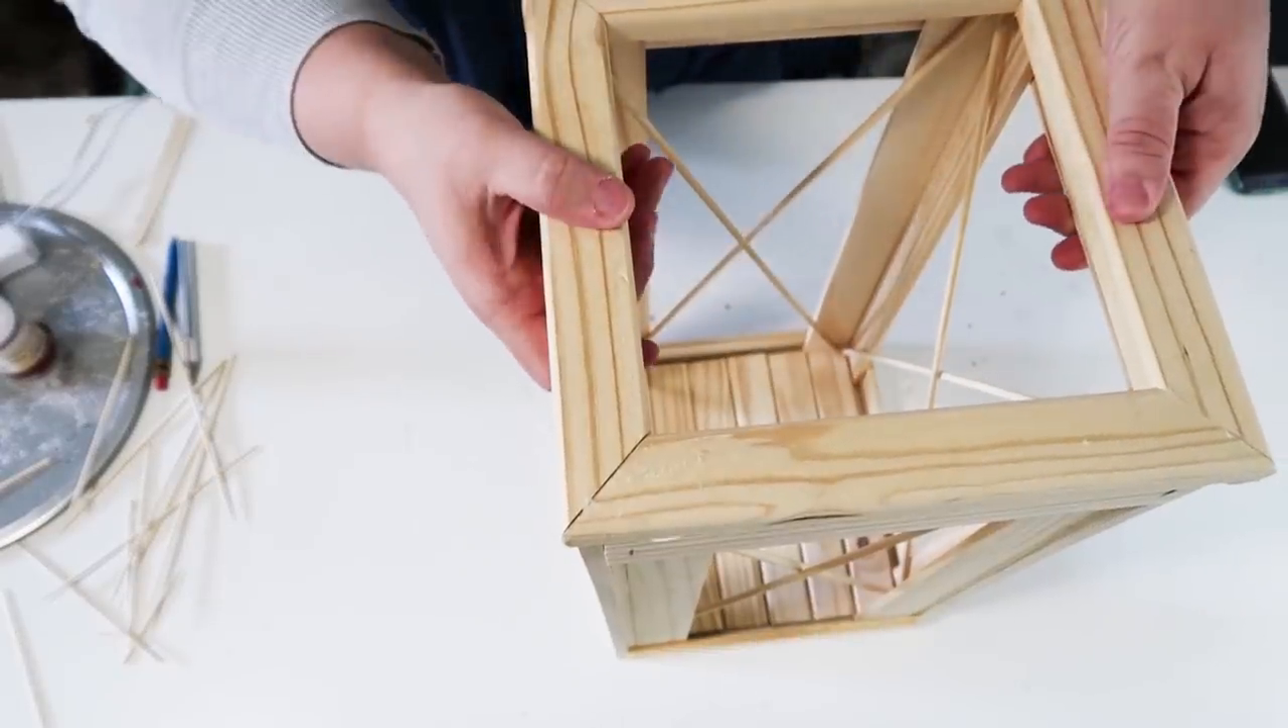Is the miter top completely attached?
Yes.